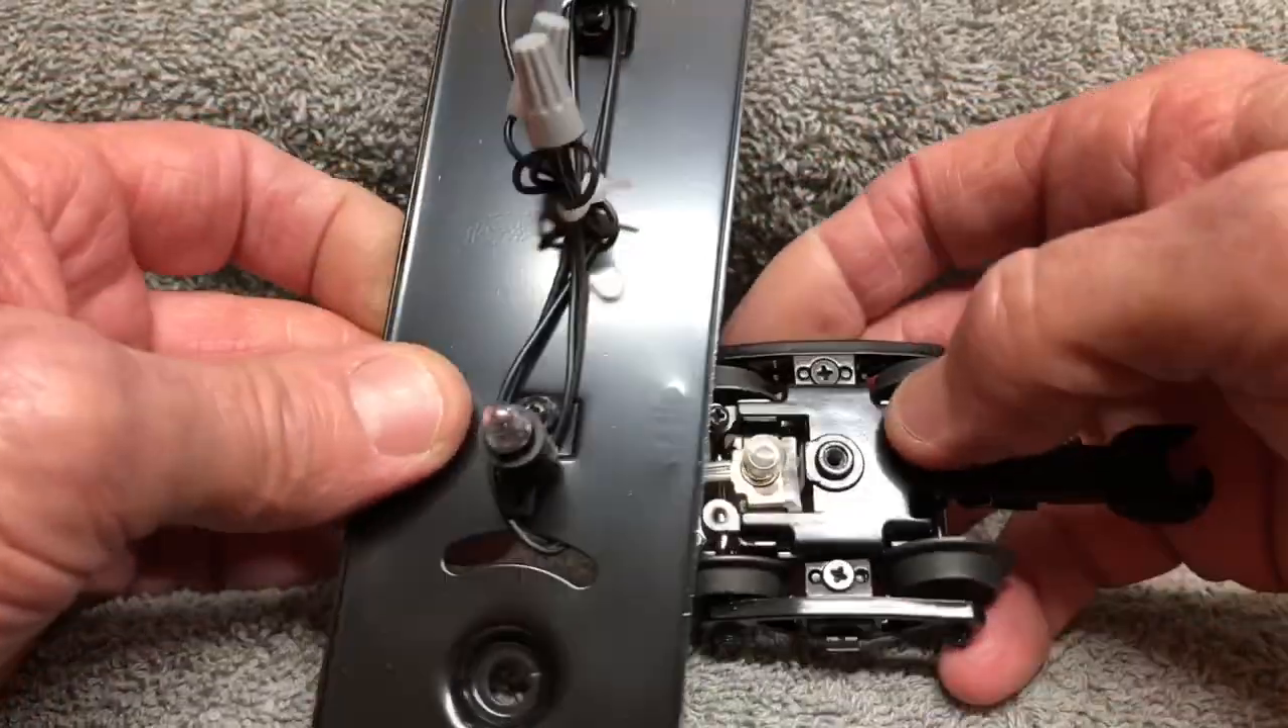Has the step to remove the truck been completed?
Yes.